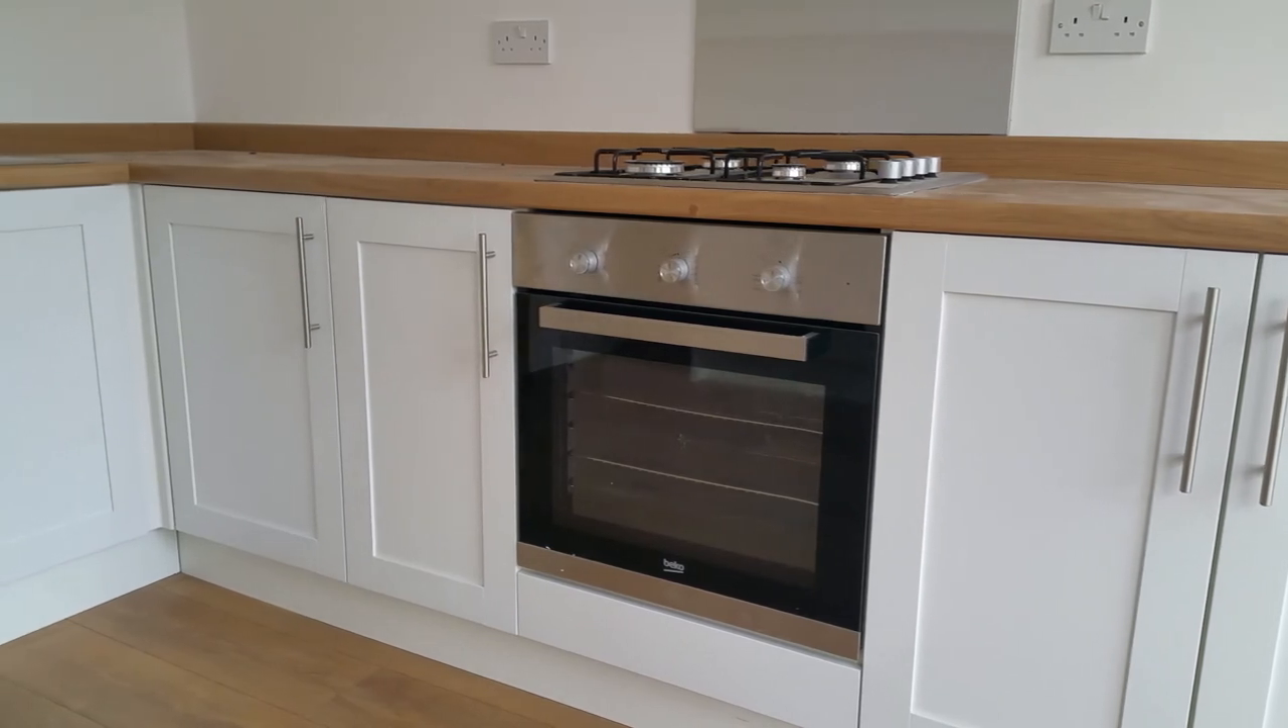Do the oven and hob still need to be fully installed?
No.